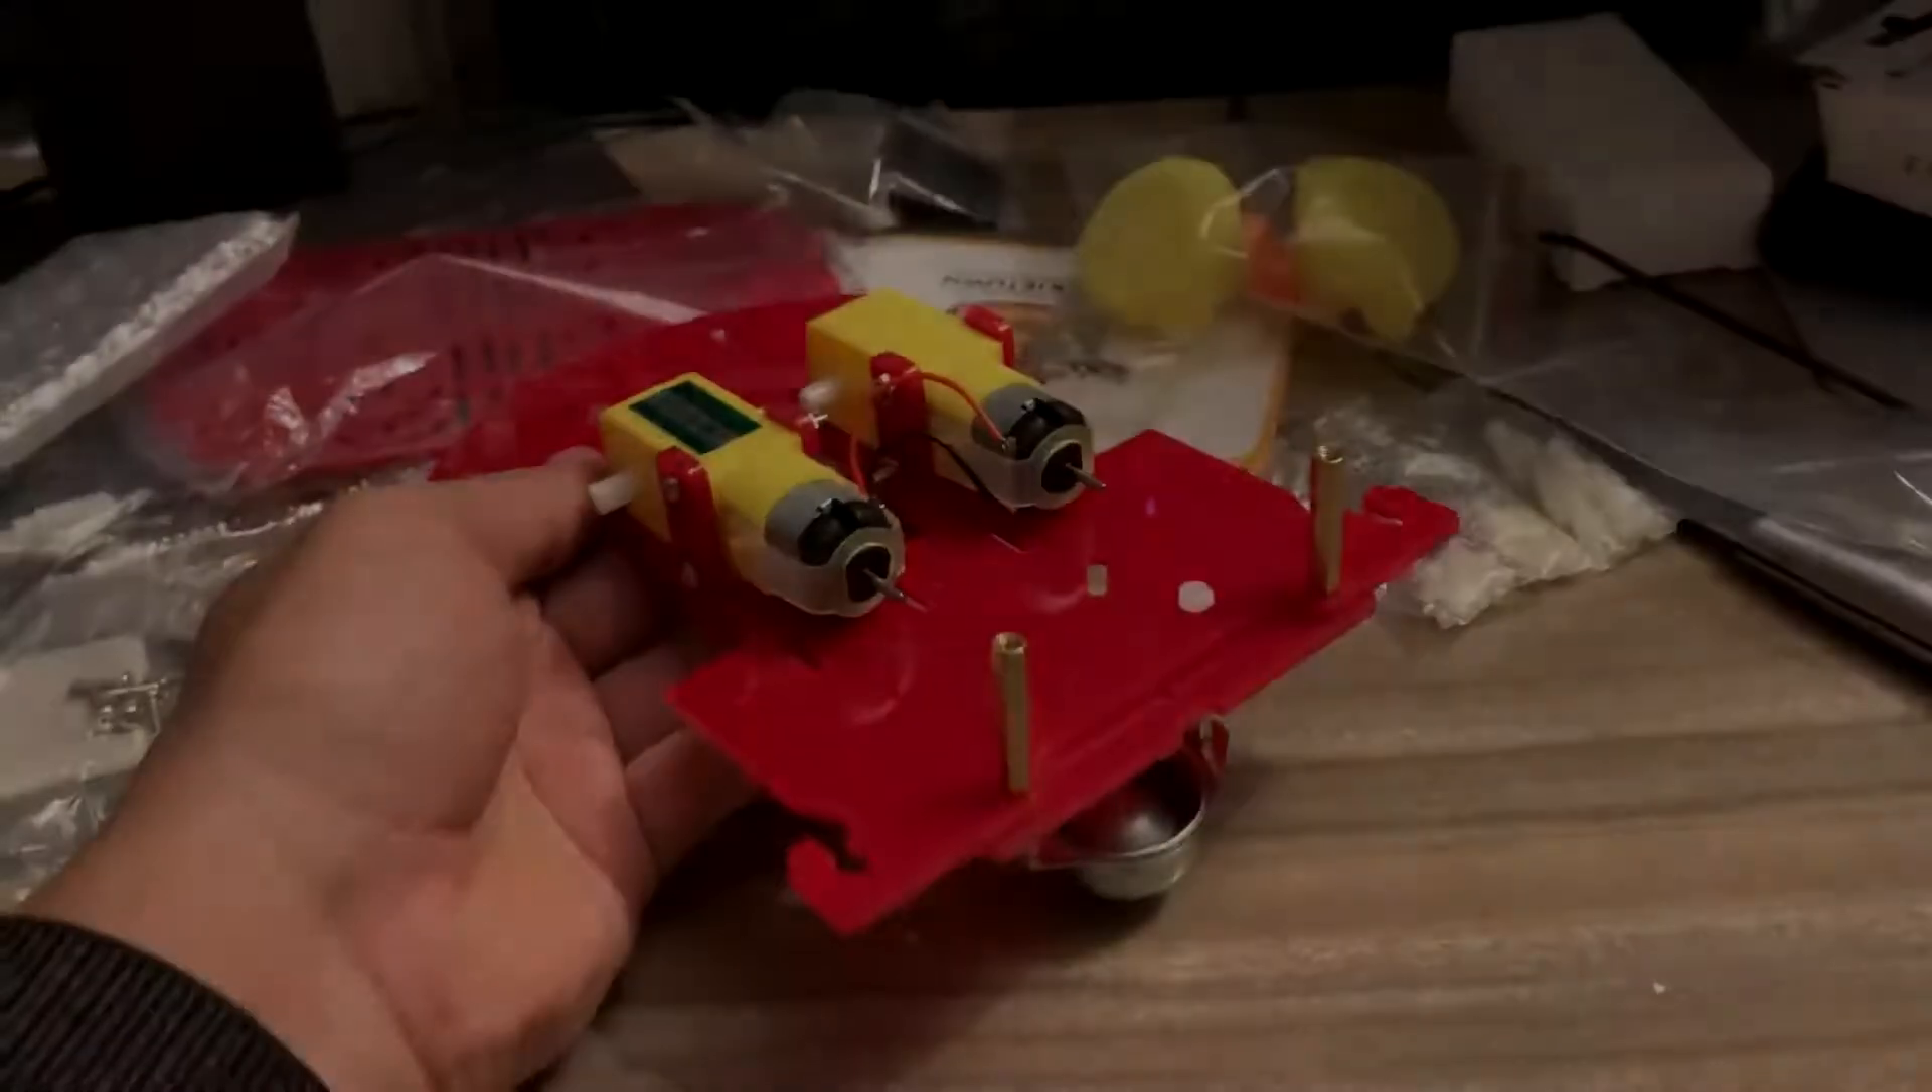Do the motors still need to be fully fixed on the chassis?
No.